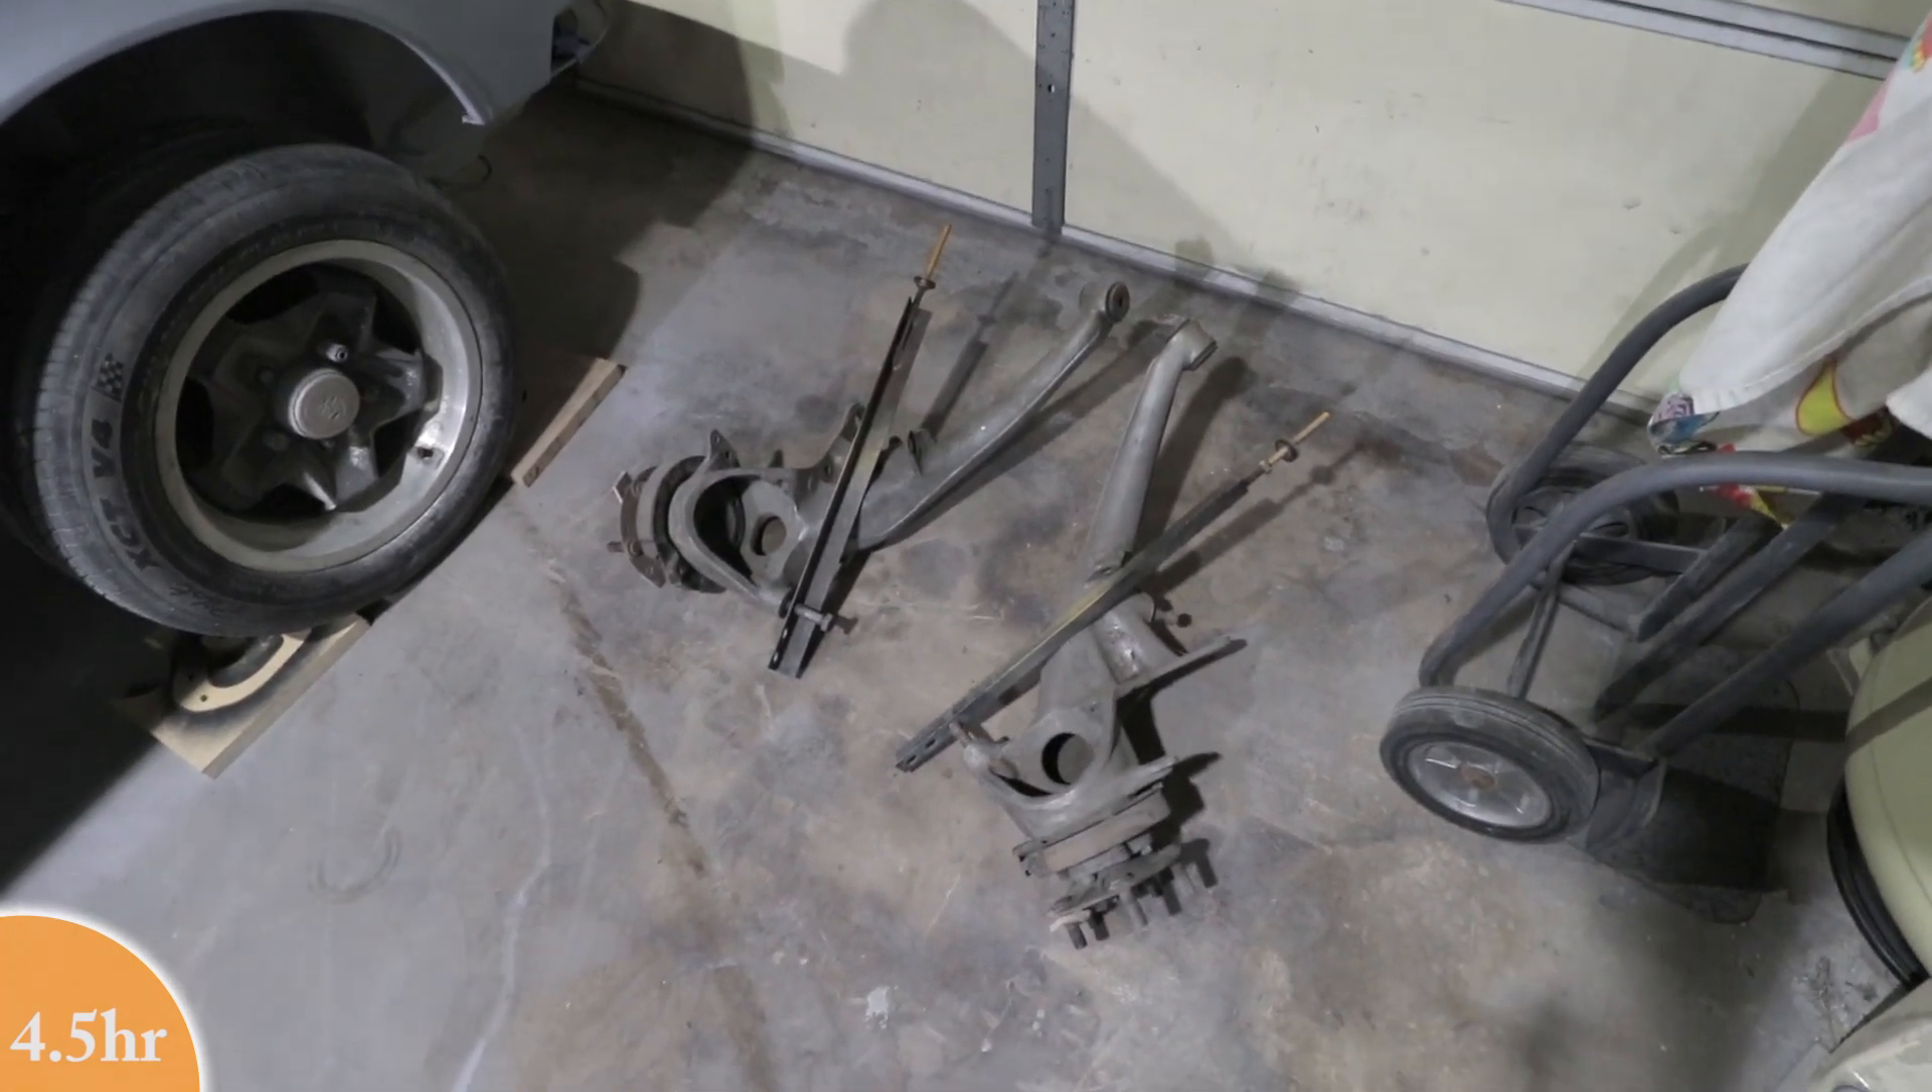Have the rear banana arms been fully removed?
Yes.